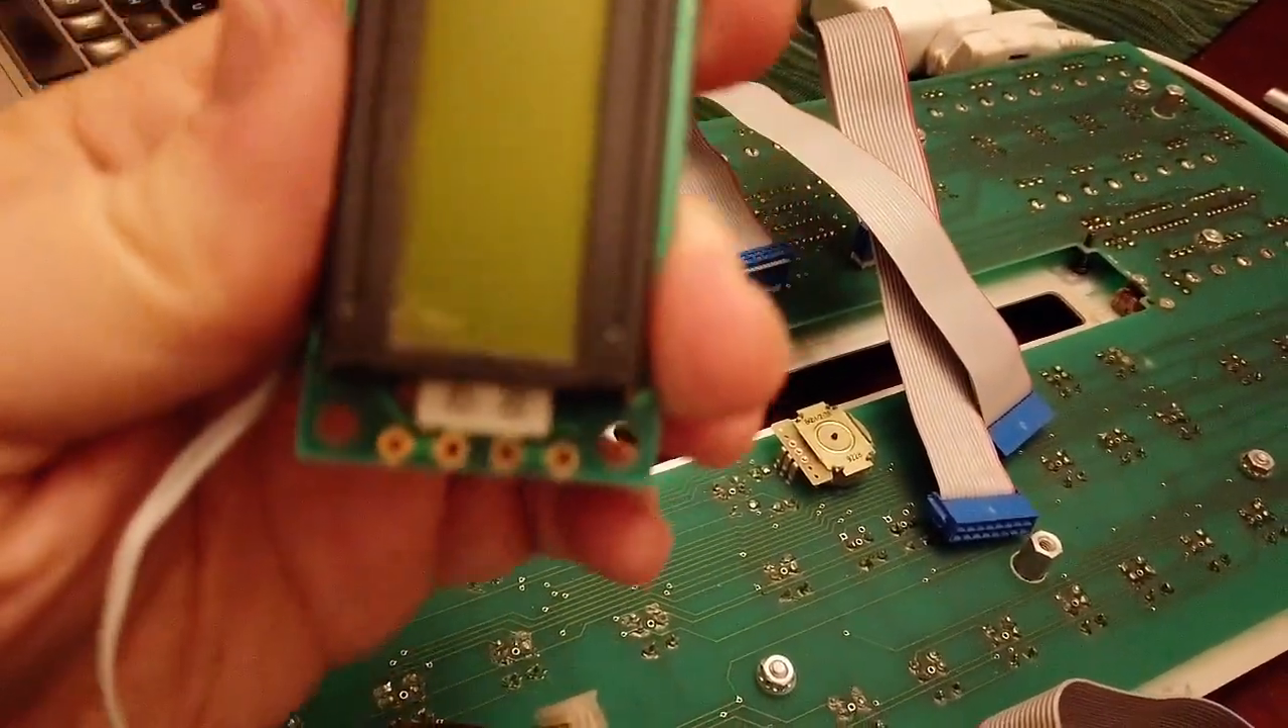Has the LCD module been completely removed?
Yes.